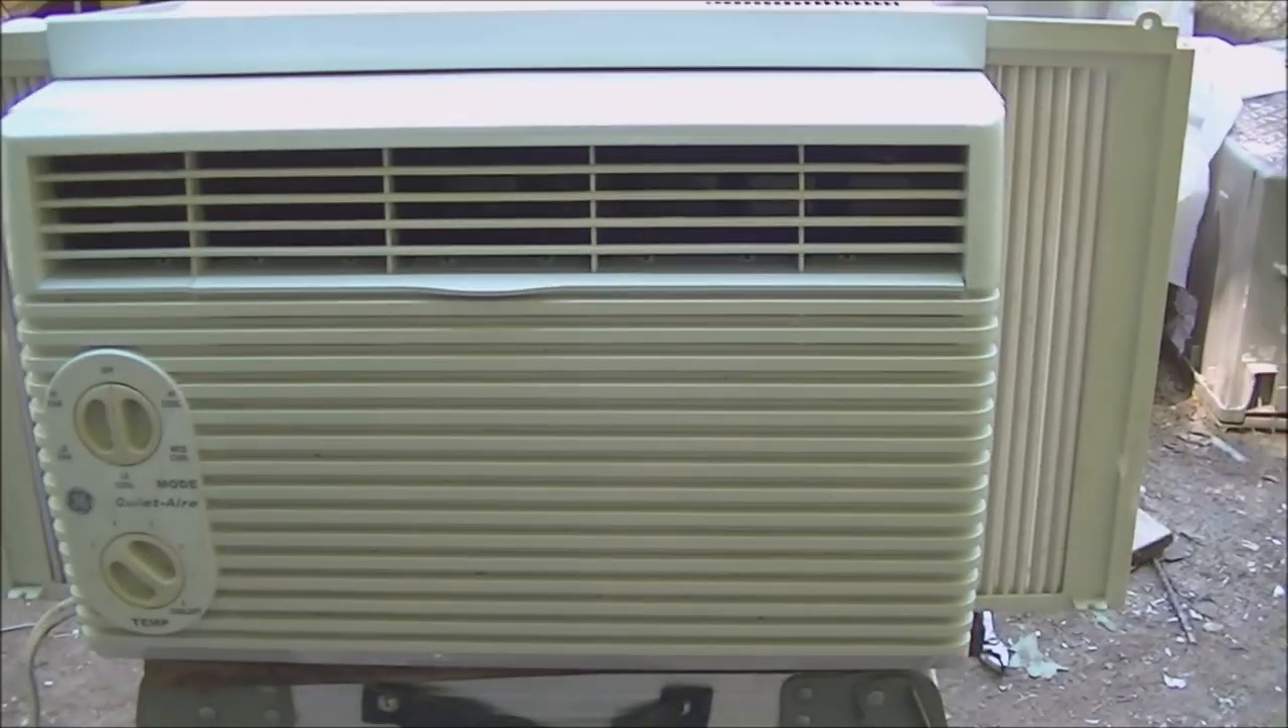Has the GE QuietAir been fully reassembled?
Yes.